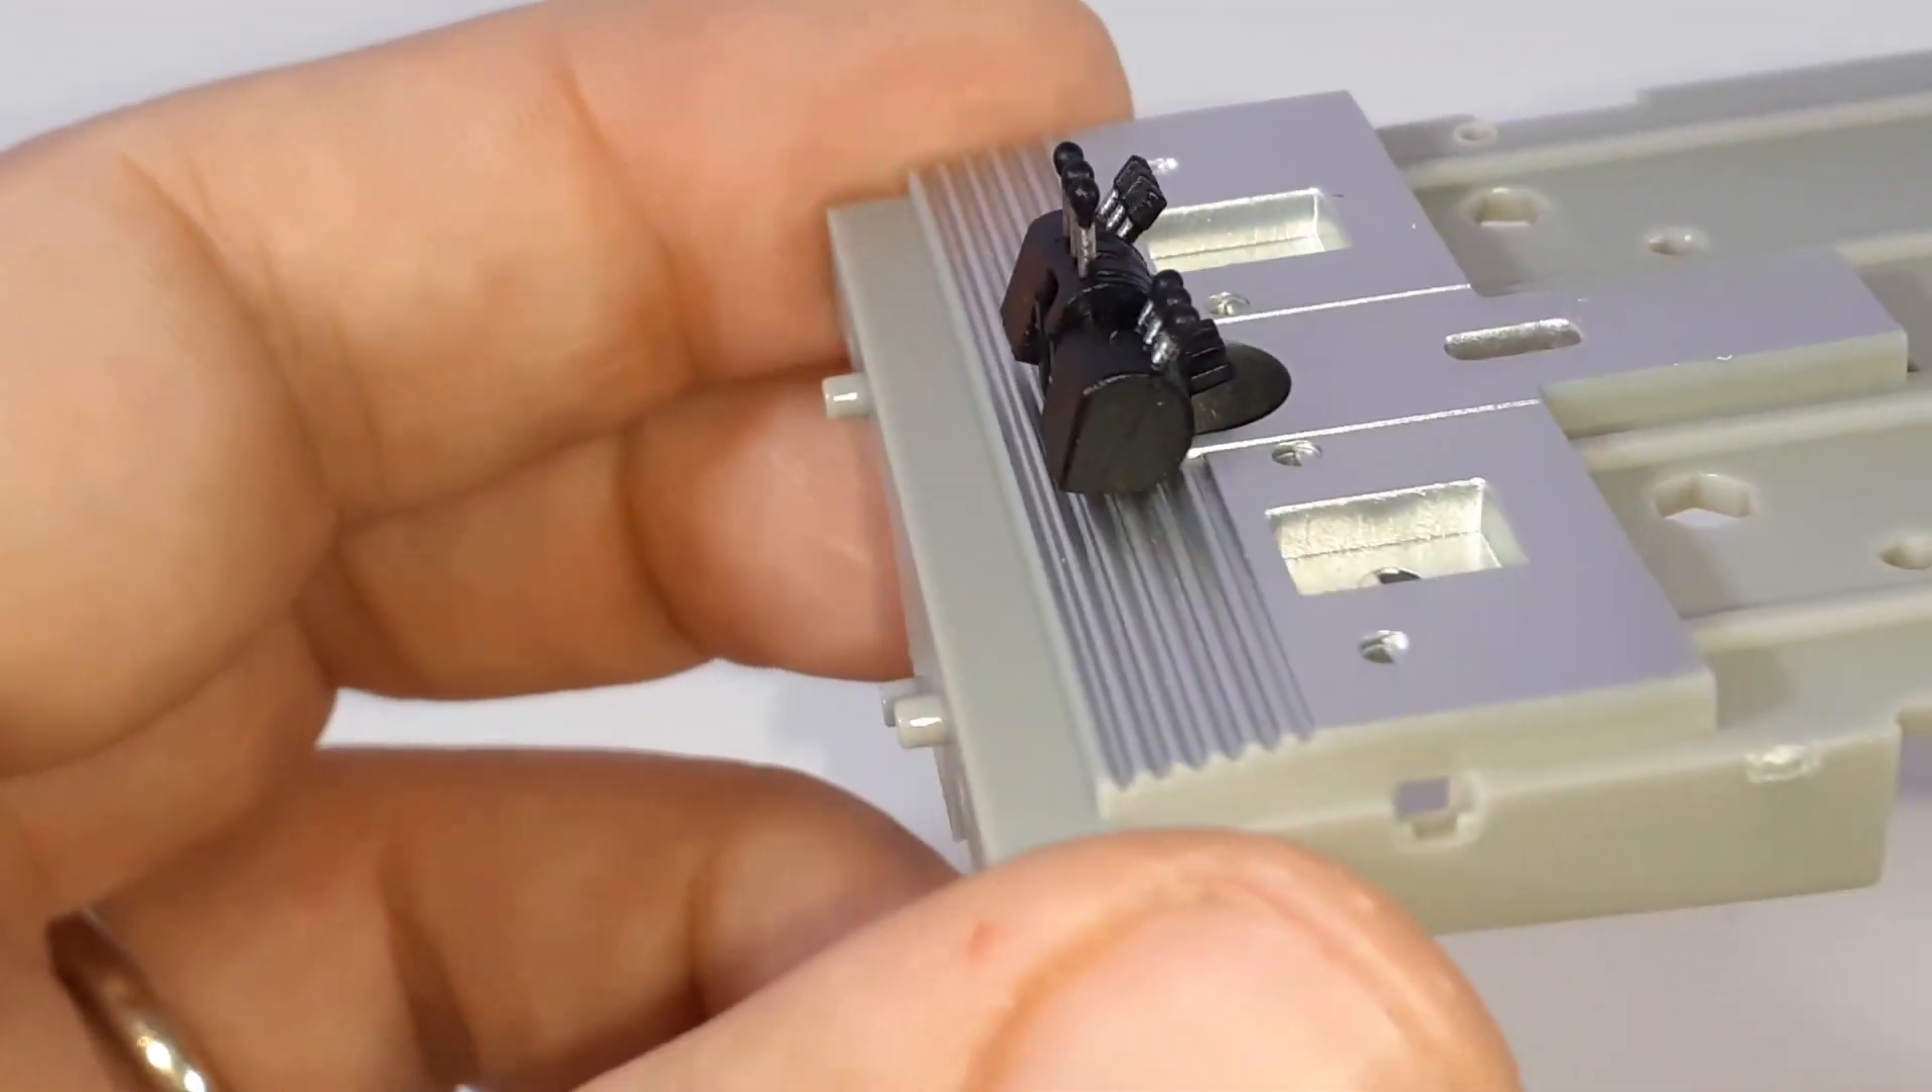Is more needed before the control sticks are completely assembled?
No.